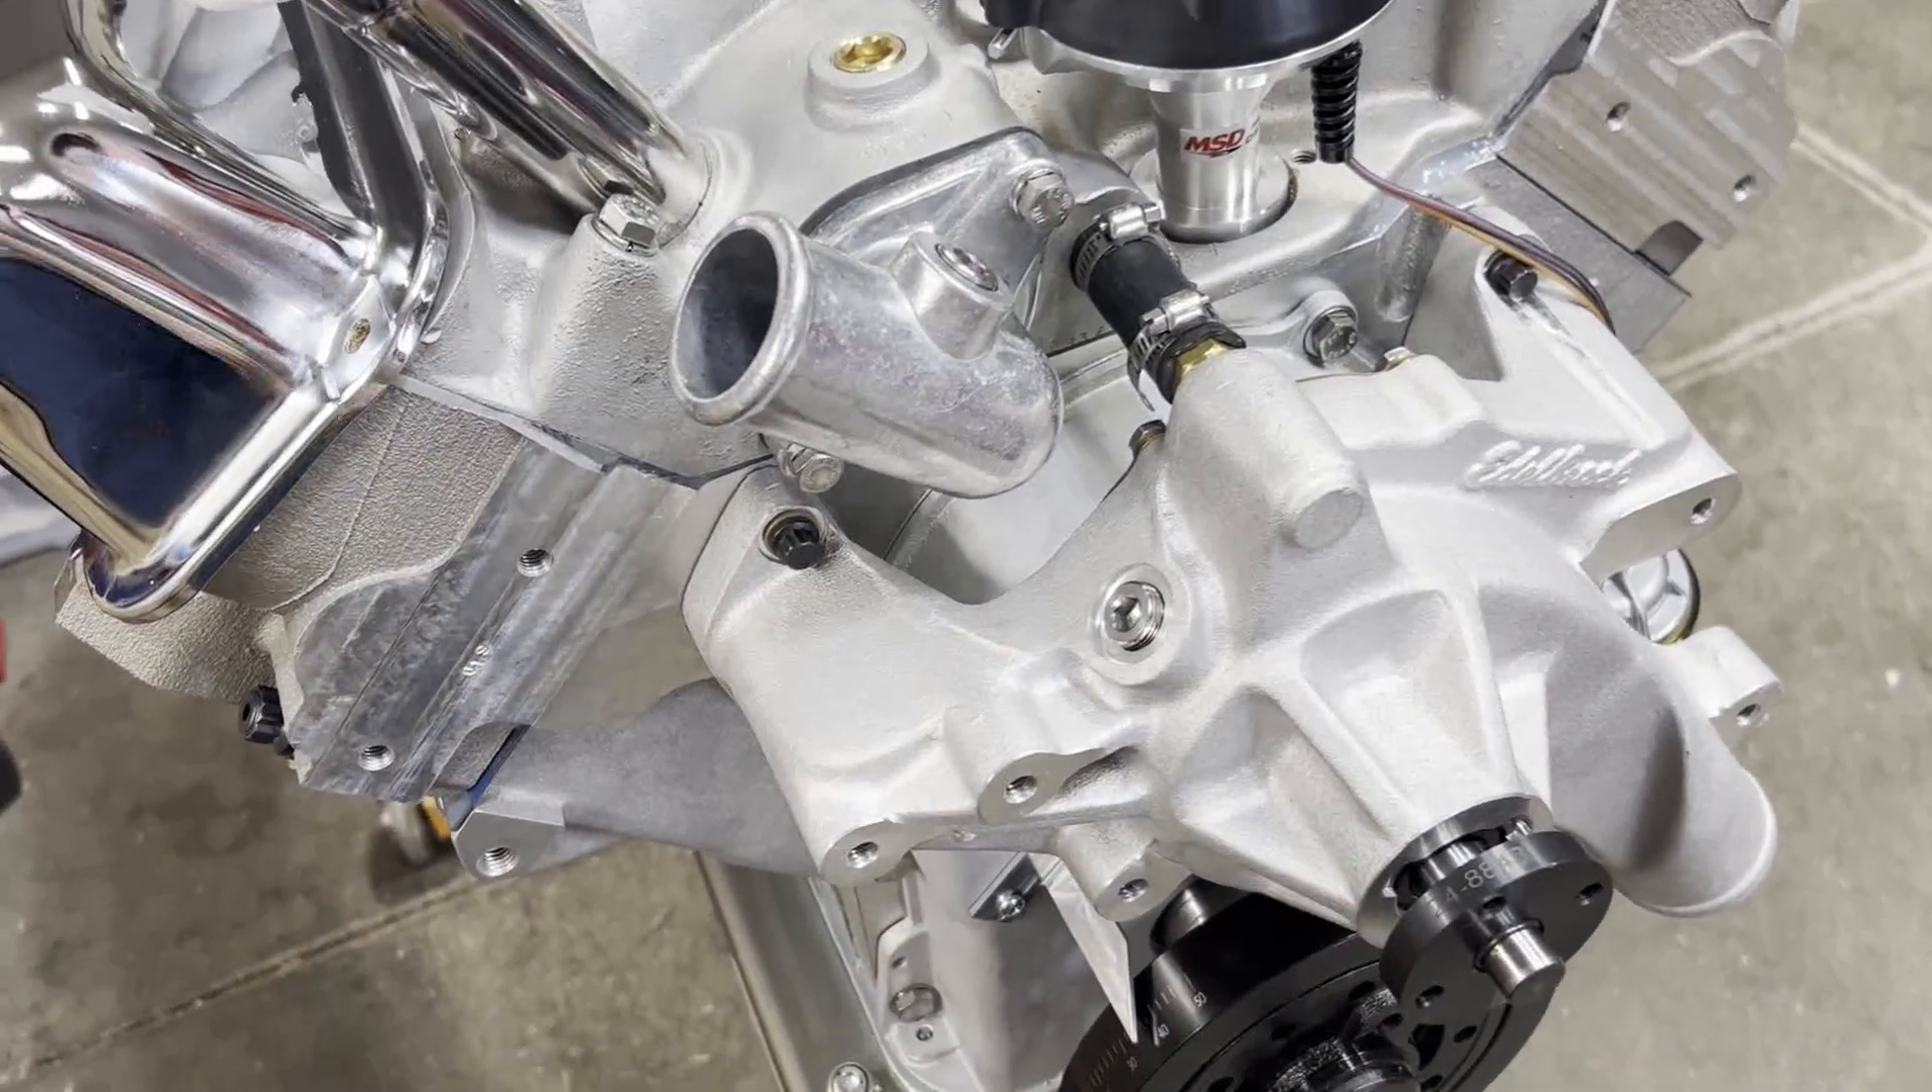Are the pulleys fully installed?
No.